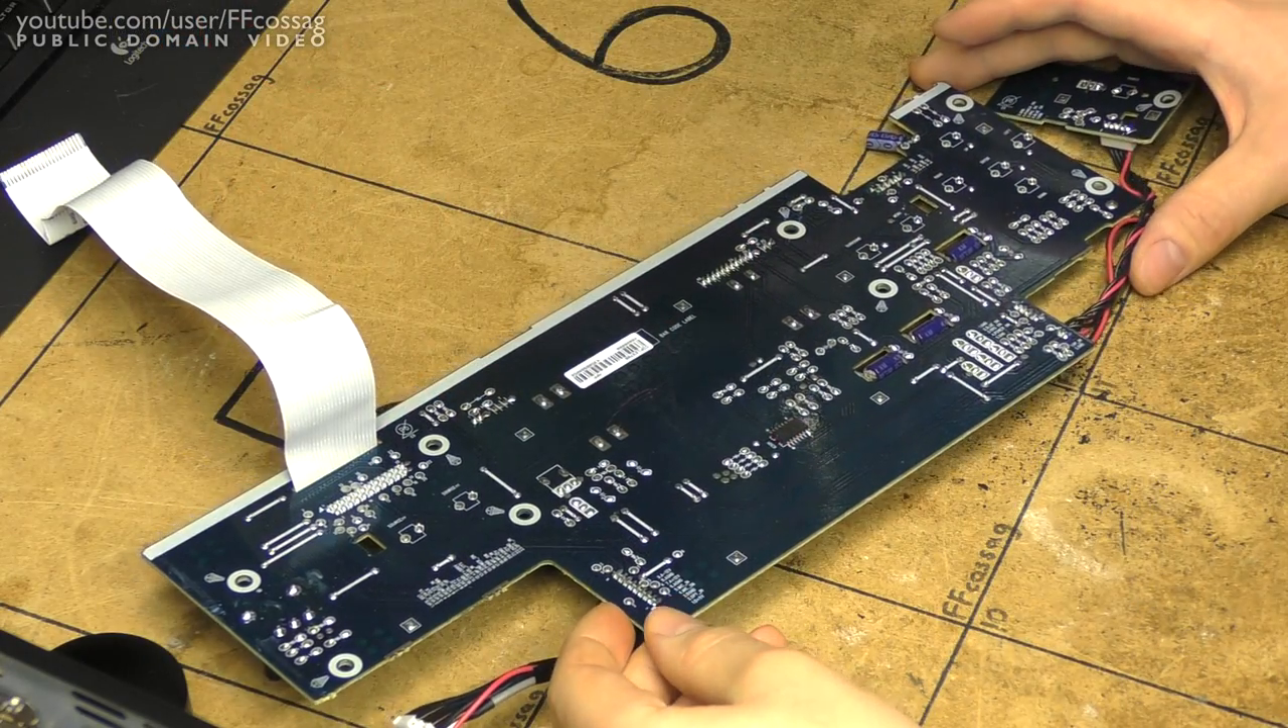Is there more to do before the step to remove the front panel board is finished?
No.